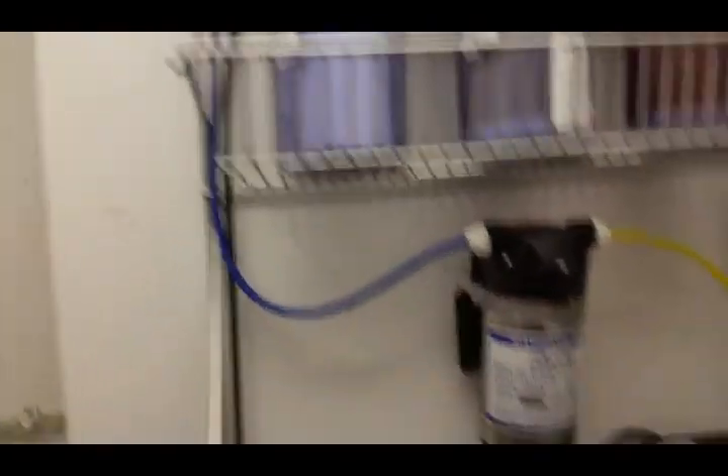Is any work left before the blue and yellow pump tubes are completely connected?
No.